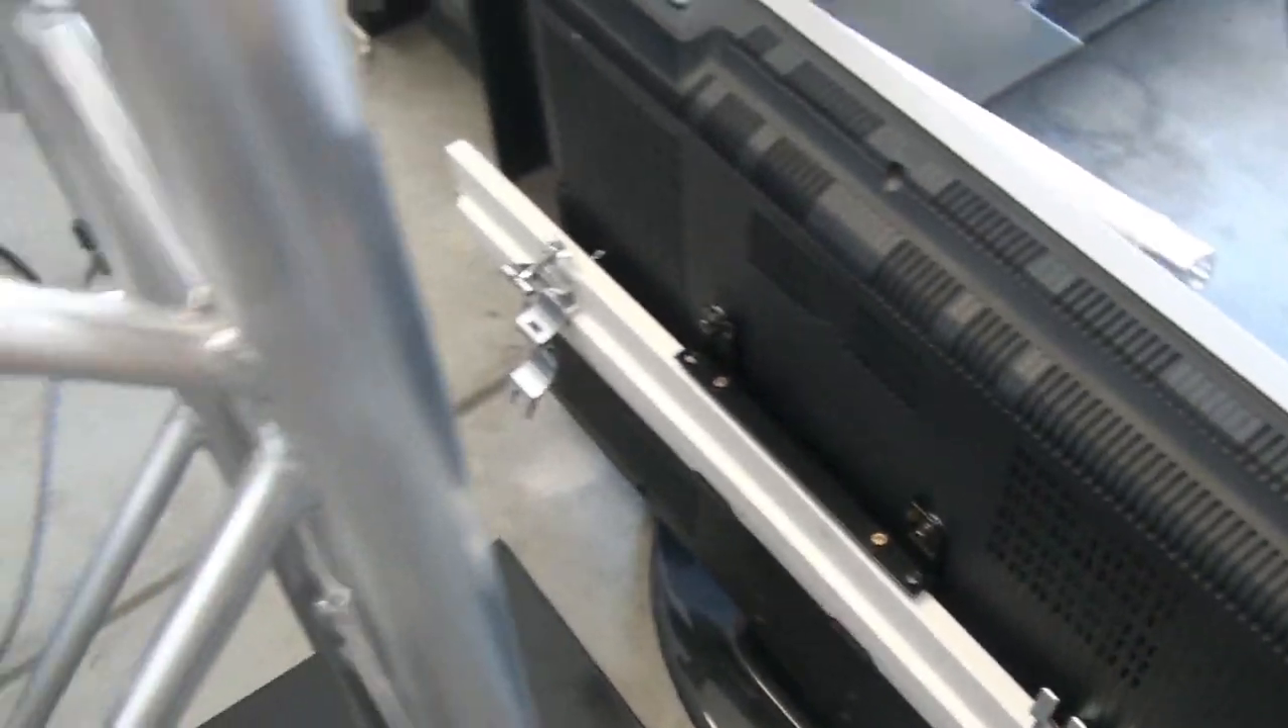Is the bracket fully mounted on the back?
Yes.